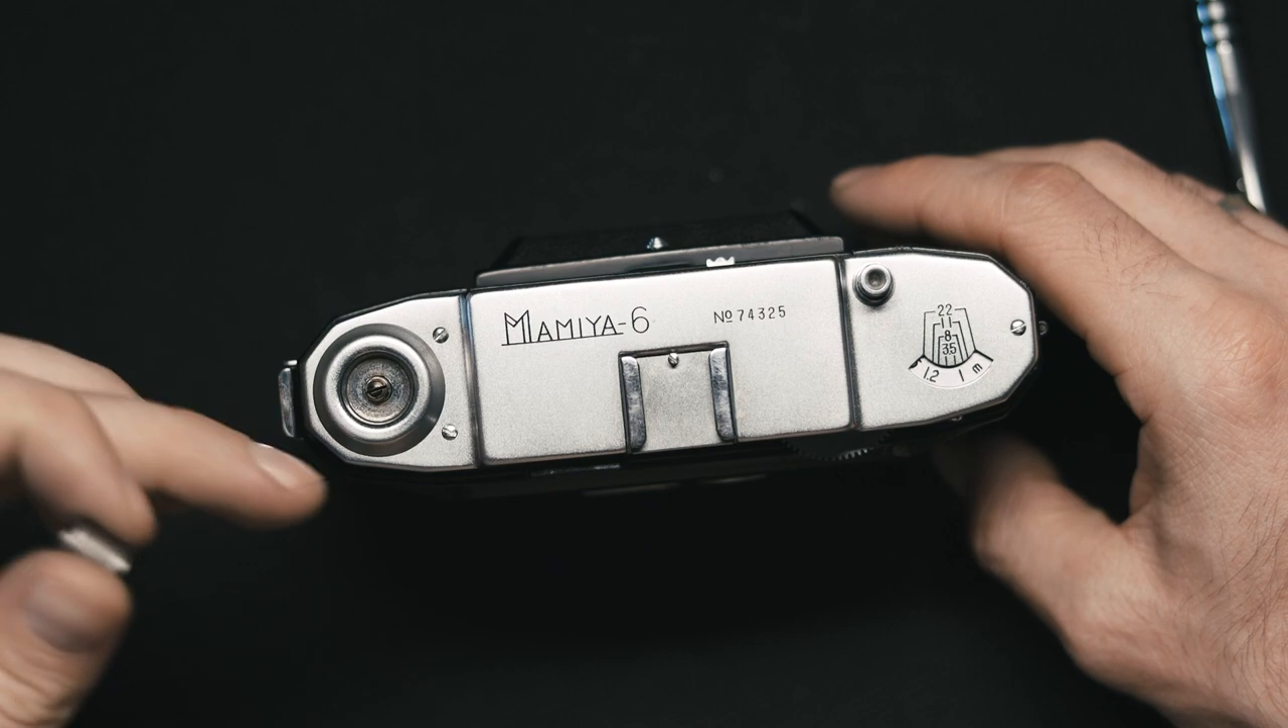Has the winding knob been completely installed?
No.